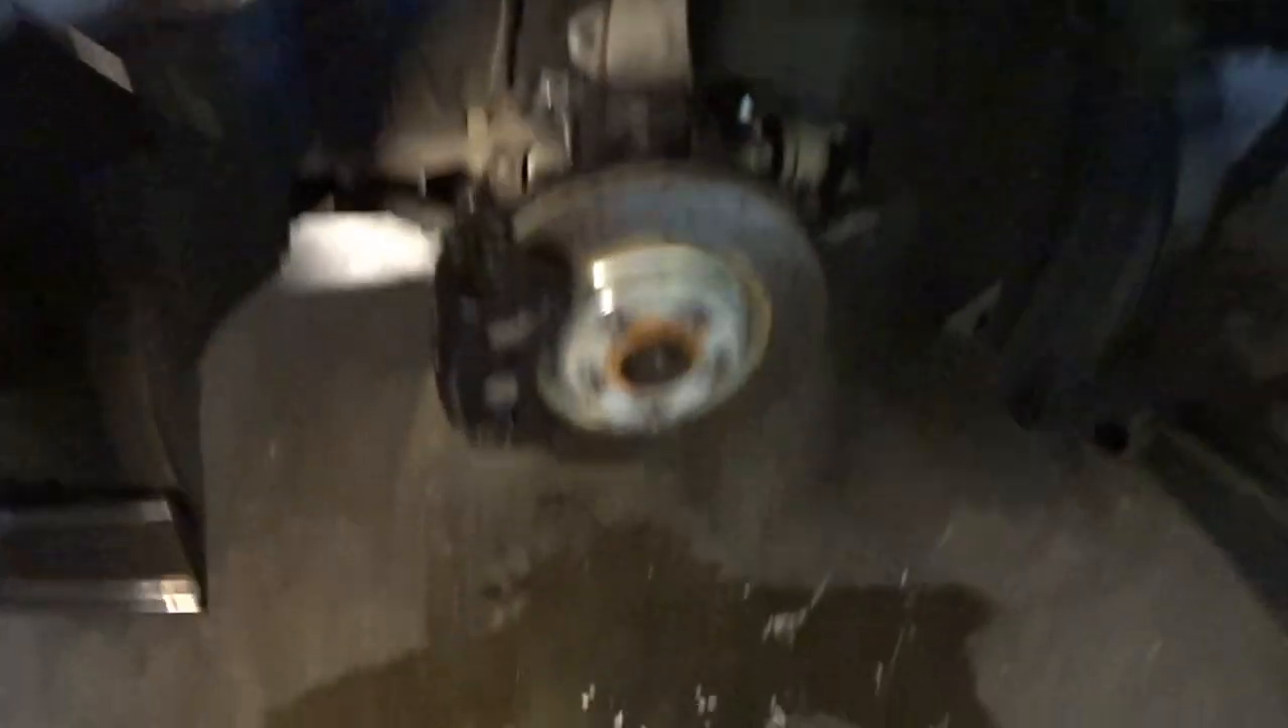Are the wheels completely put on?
No.